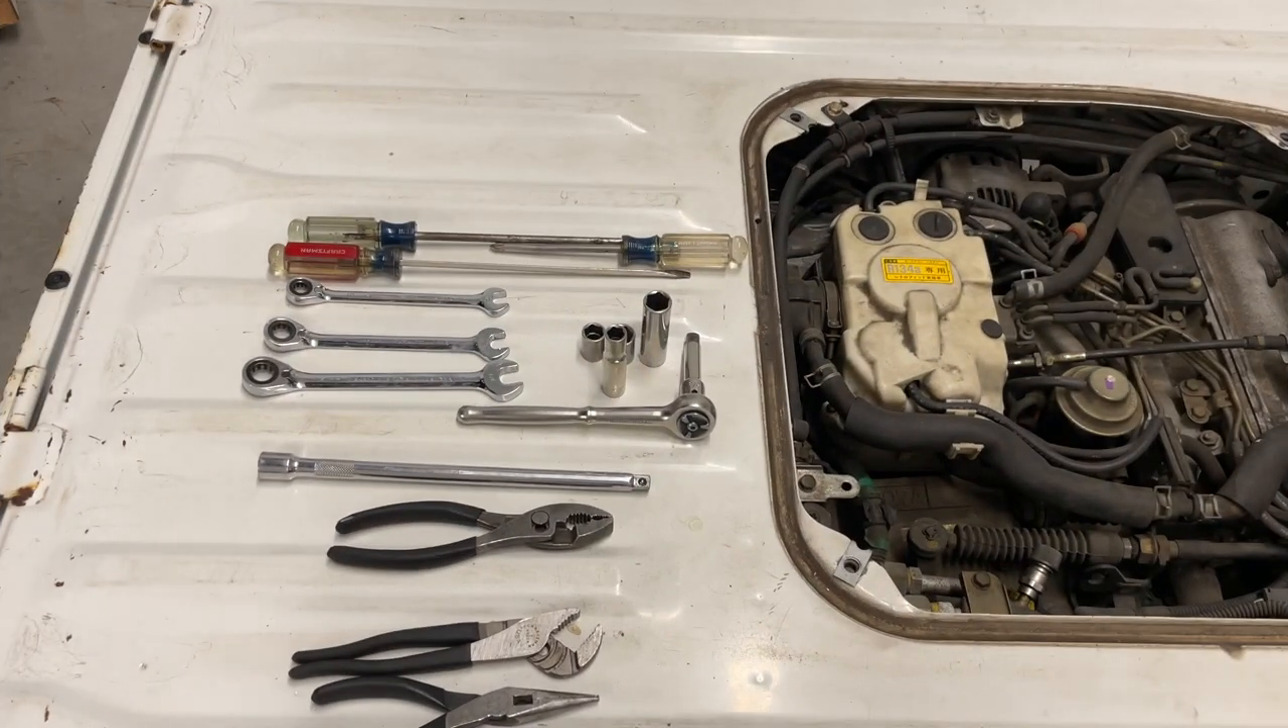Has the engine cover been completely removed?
Yes.